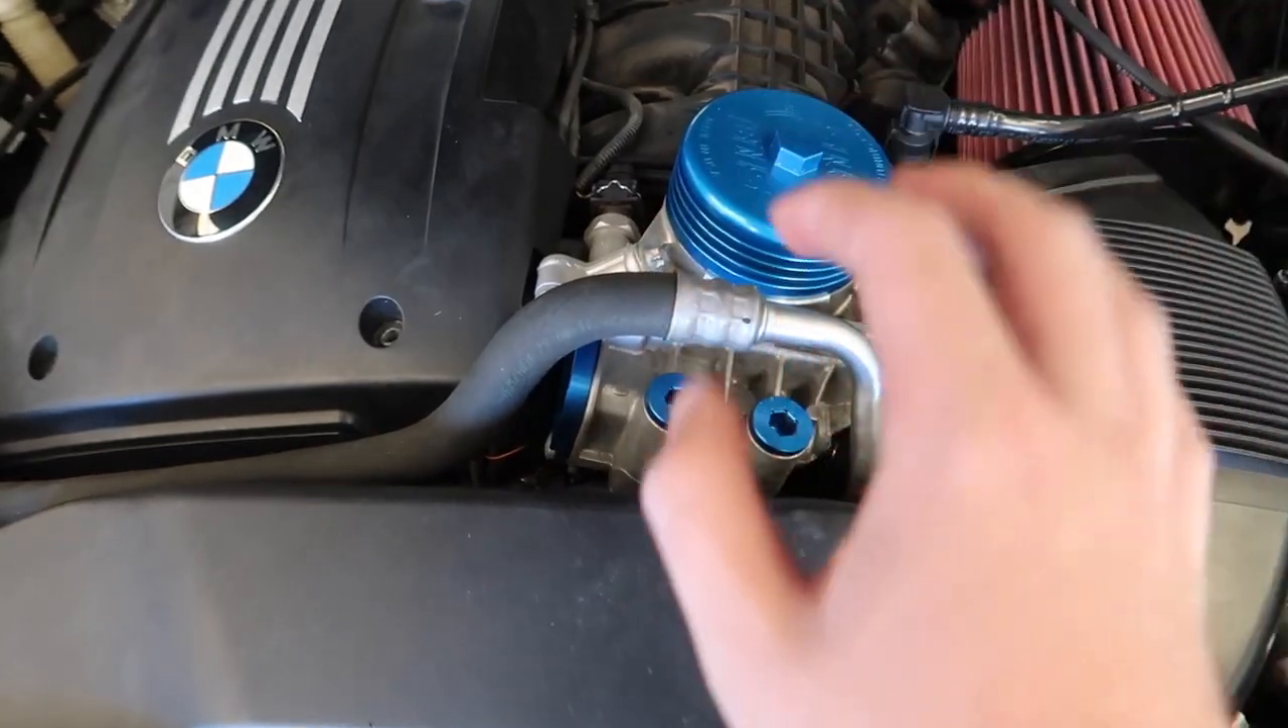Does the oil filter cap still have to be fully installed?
No.